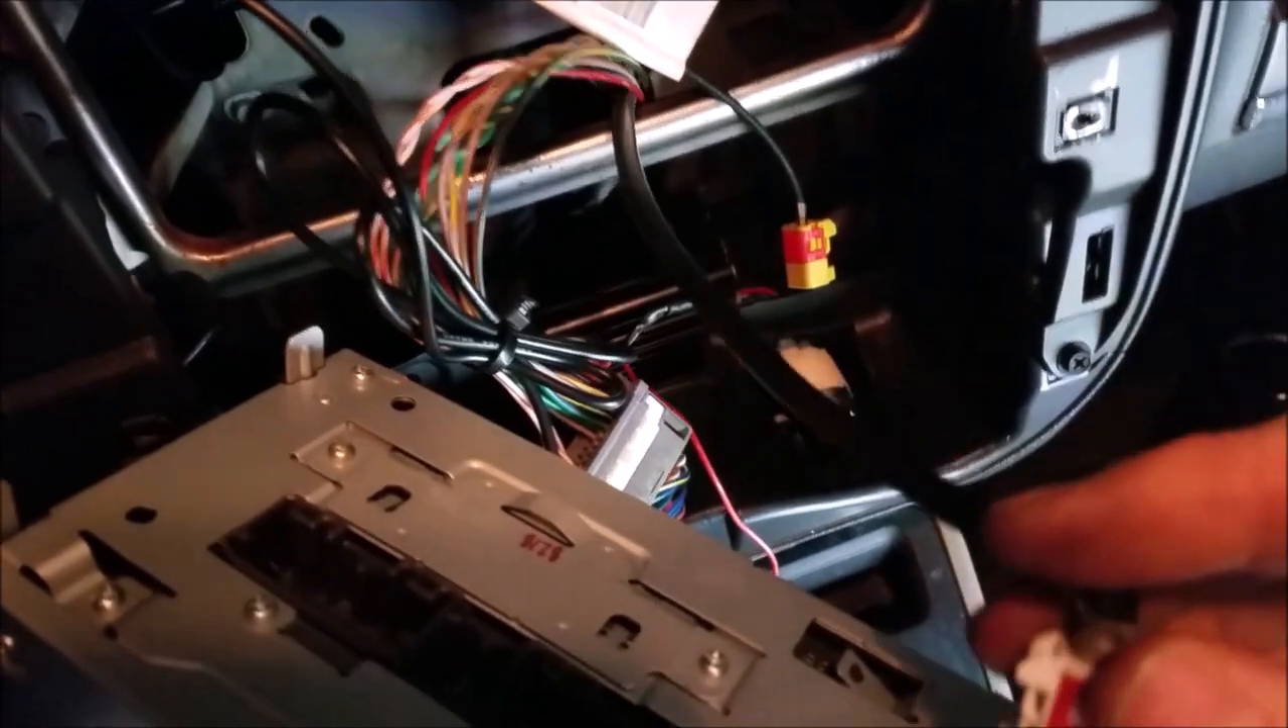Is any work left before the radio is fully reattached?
Yes.